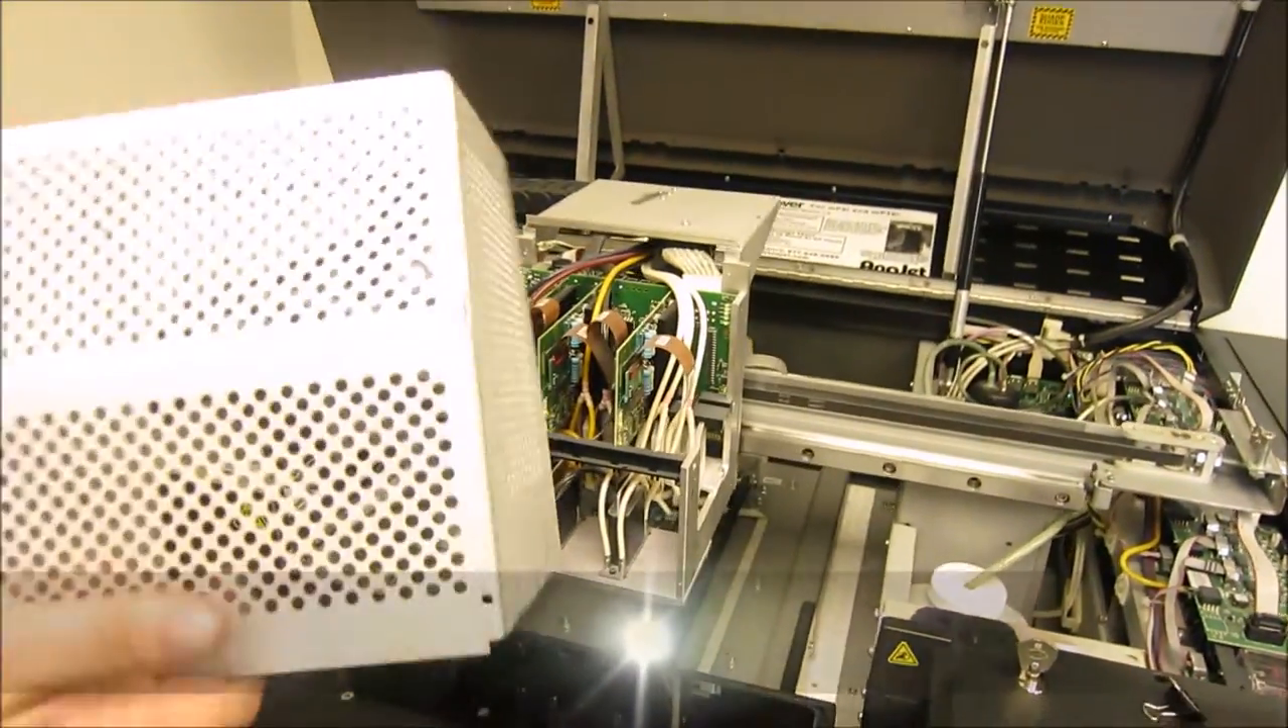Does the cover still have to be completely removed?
No.